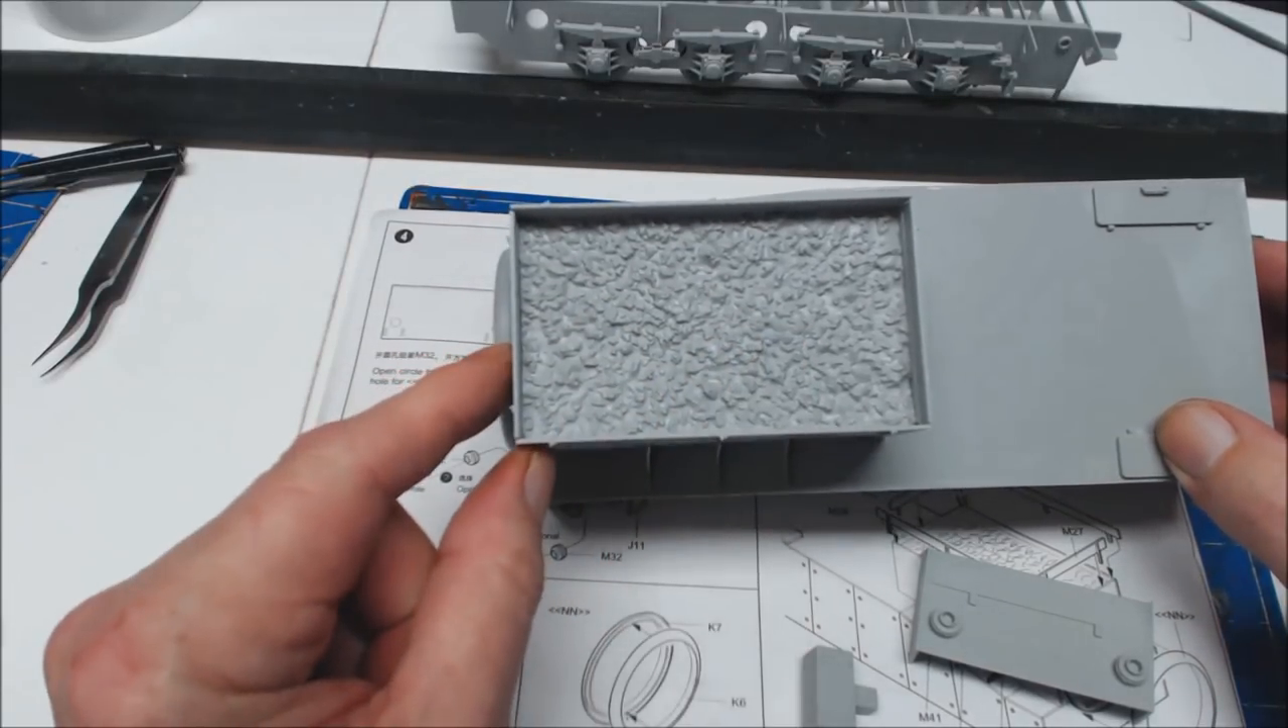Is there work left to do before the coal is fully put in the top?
No.